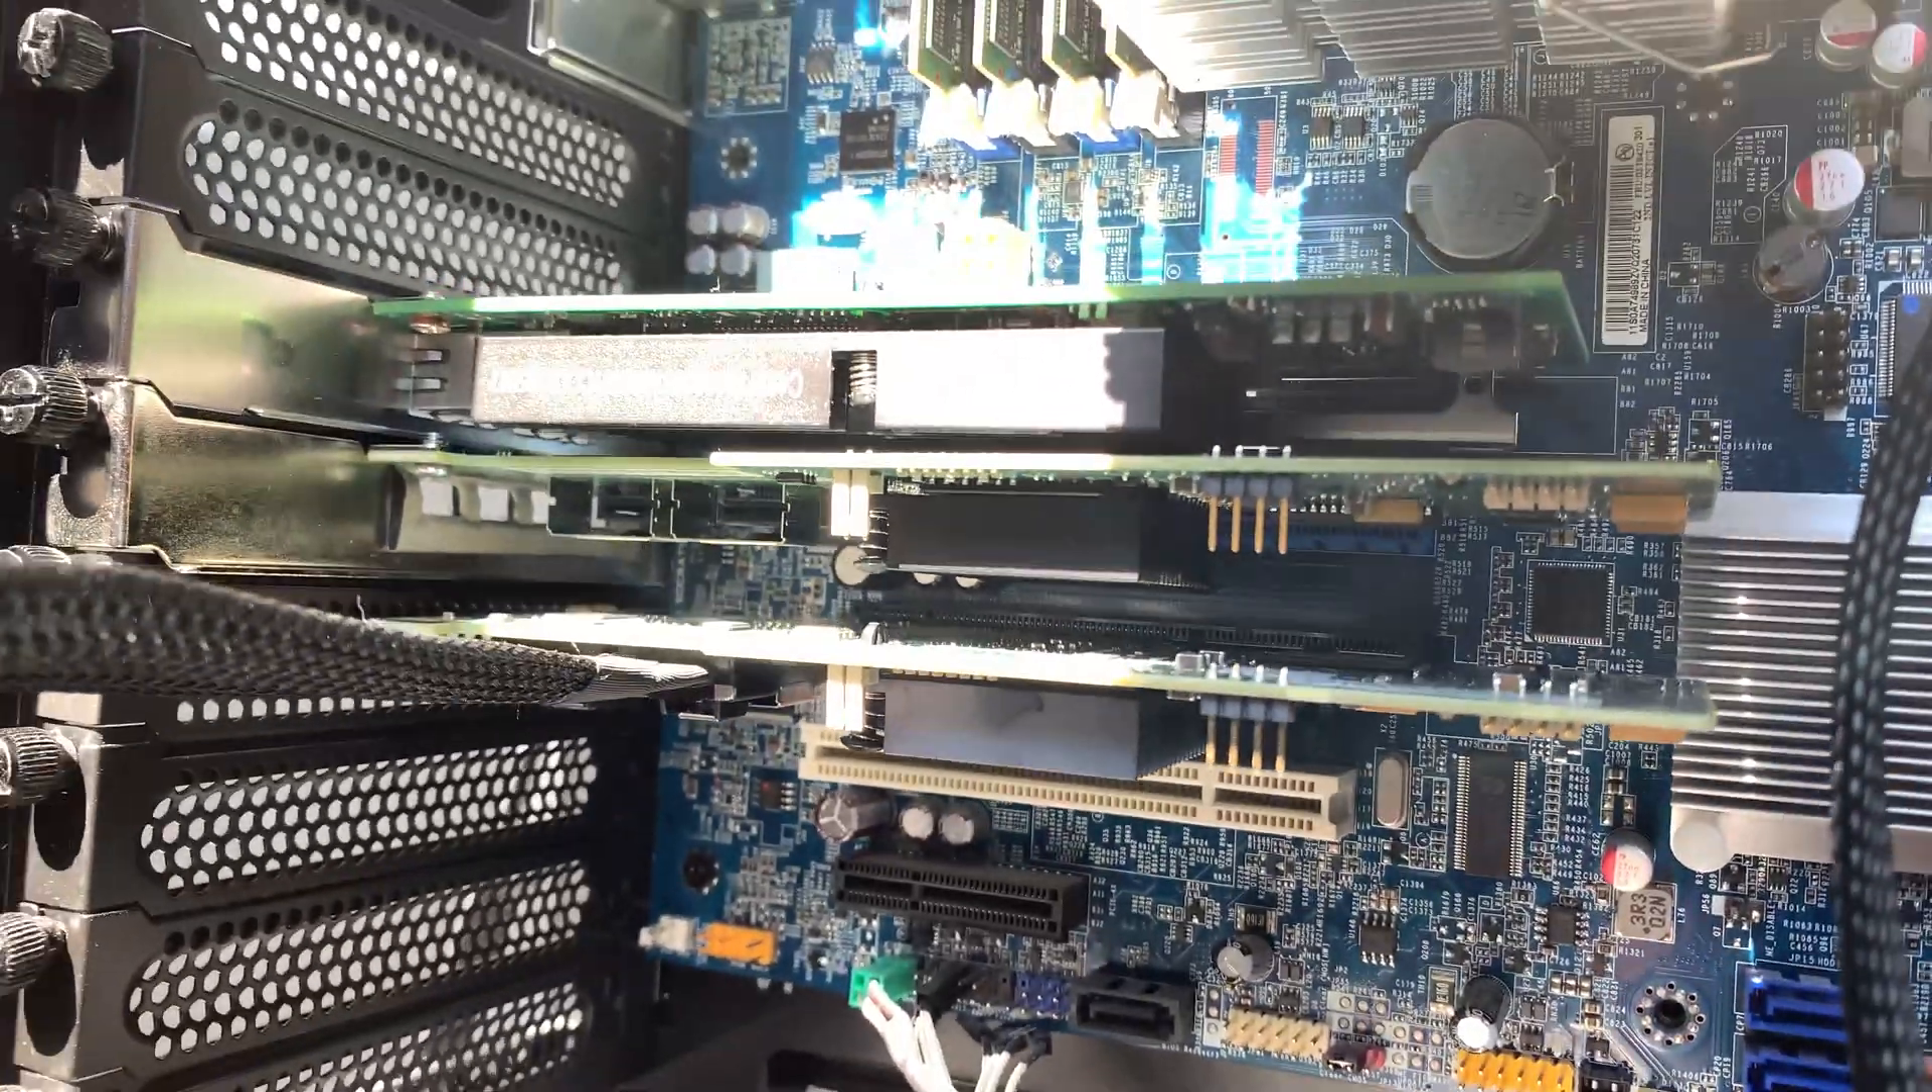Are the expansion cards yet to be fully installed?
No.